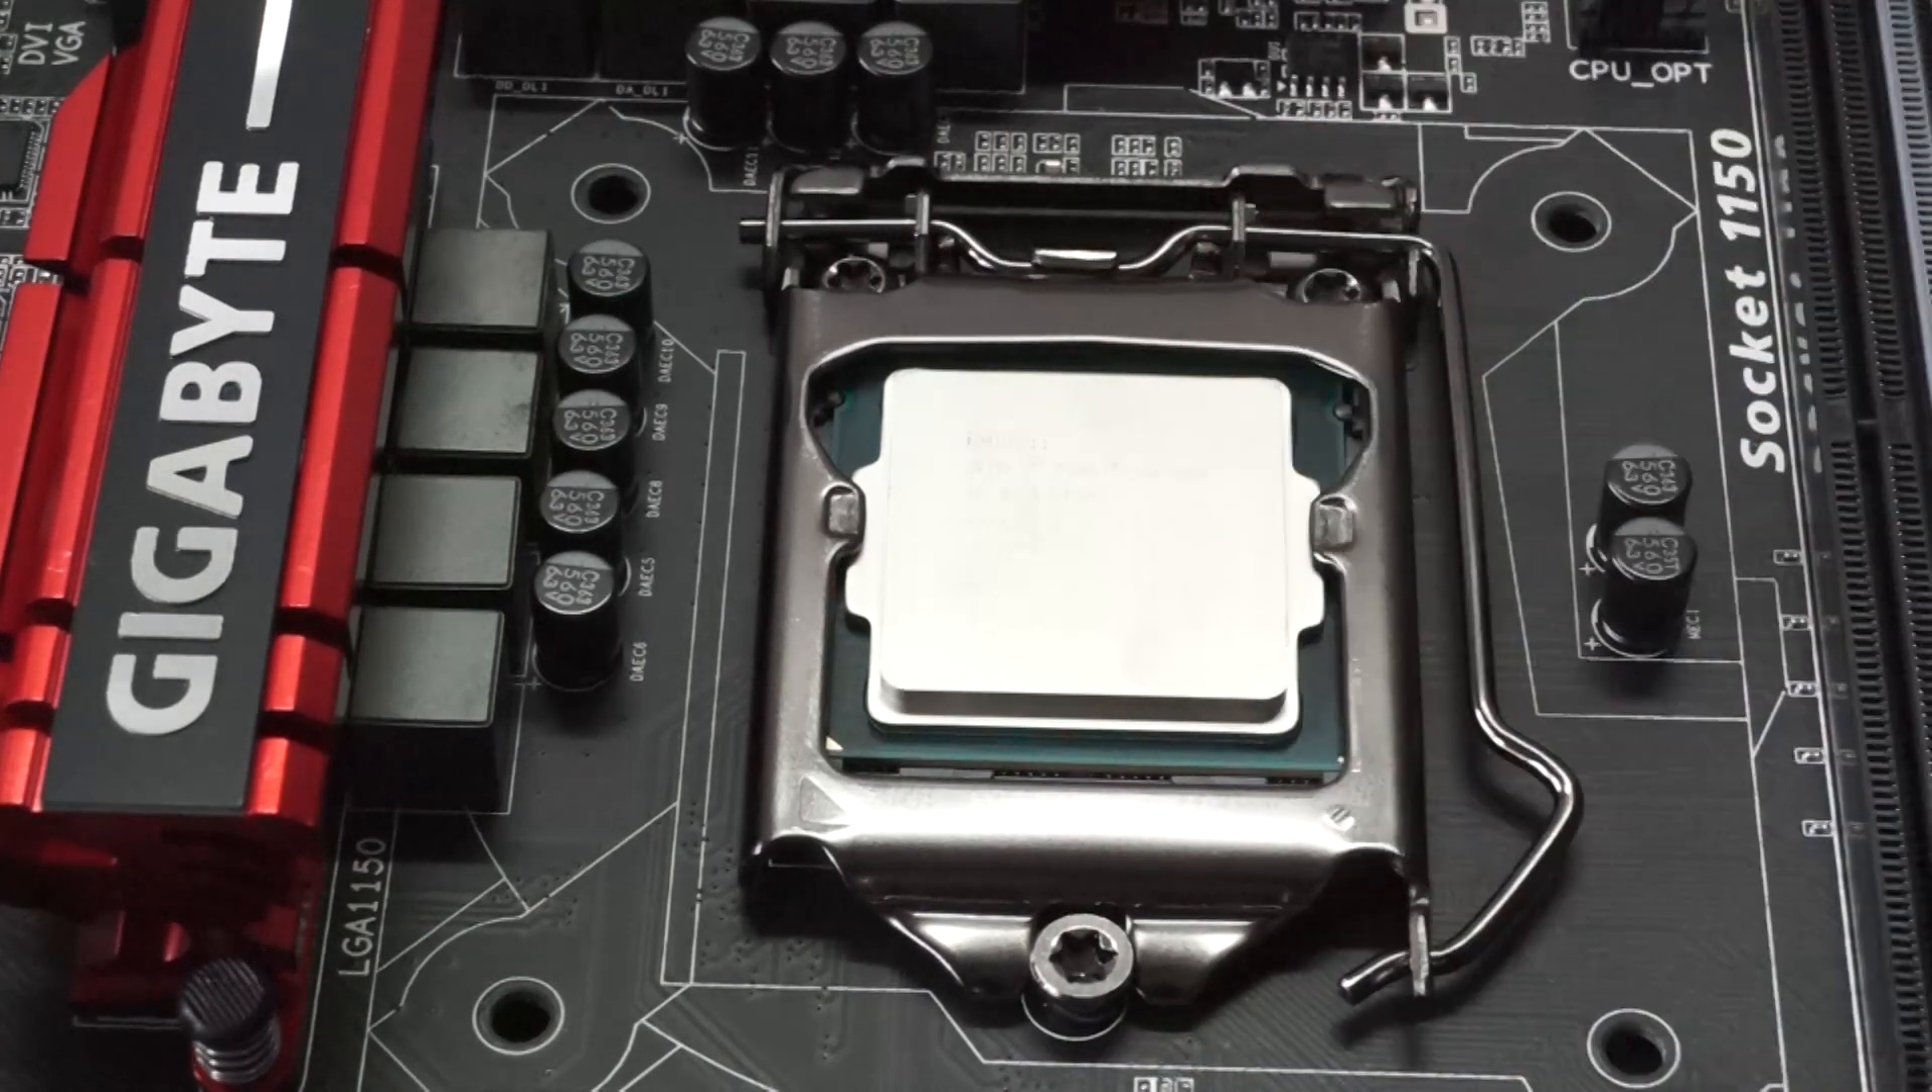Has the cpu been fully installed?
Yes.